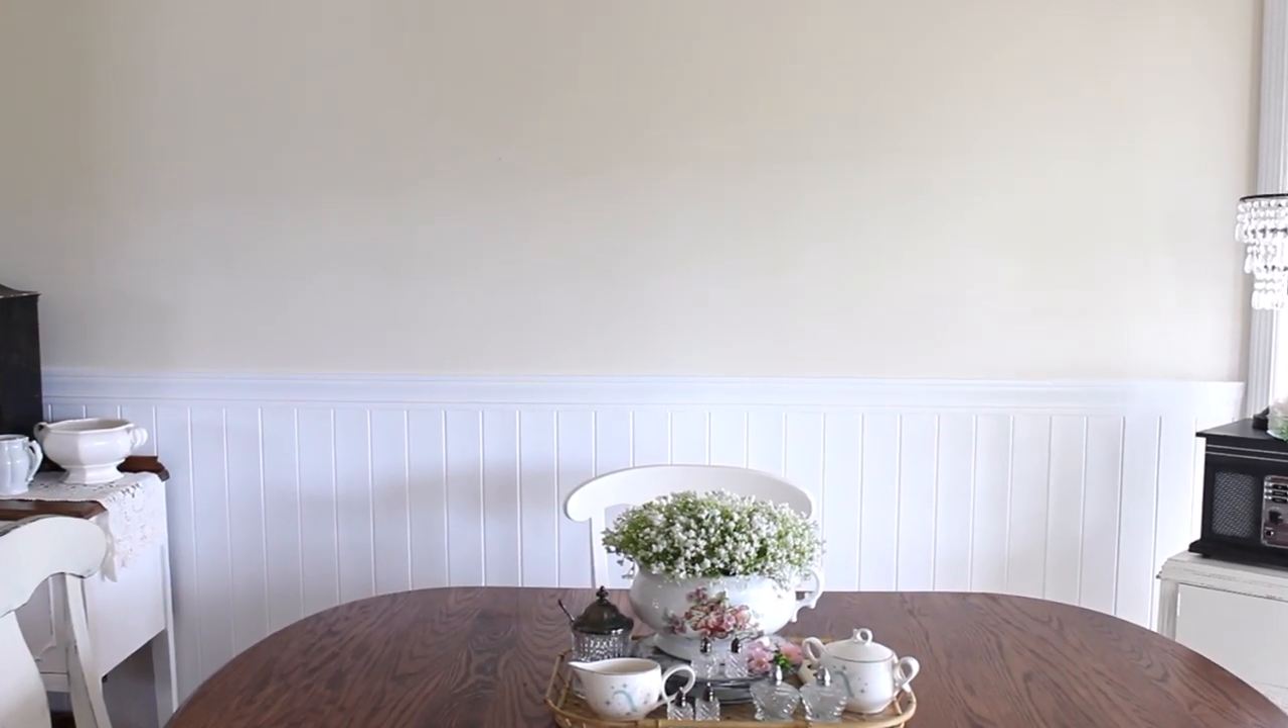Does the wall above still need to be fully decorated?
Yes.